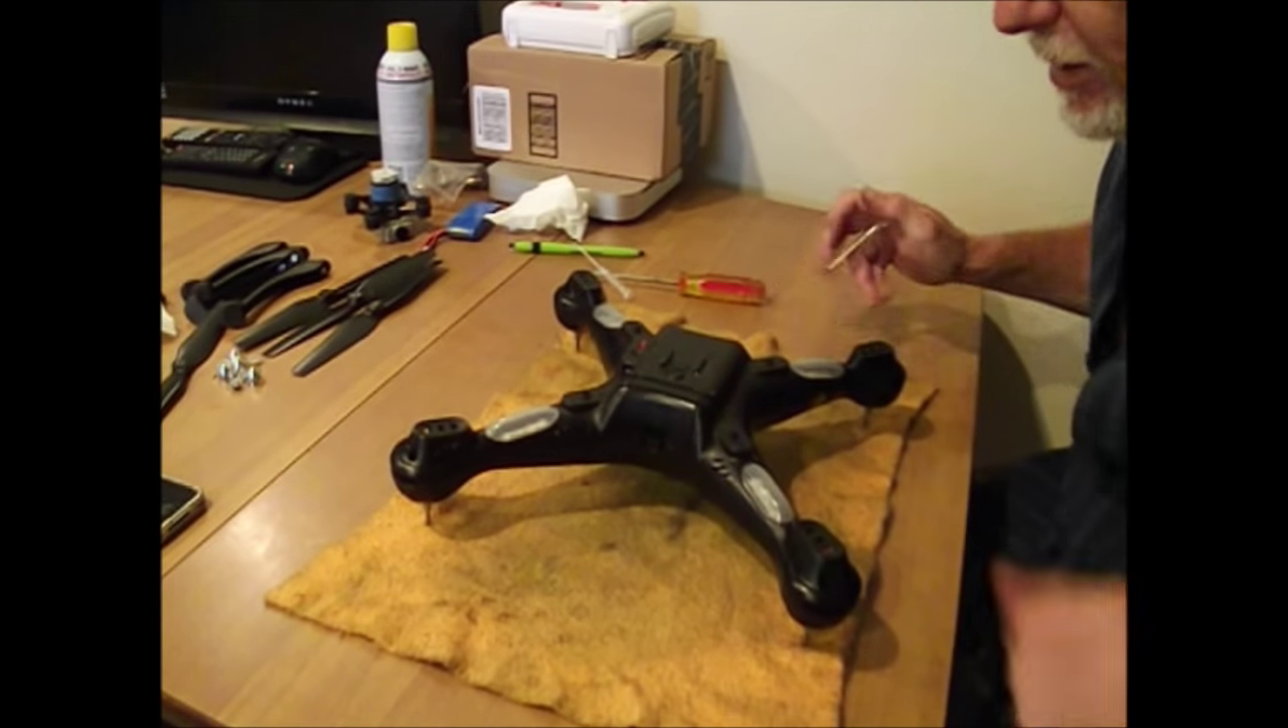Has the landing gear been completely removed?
Yes.